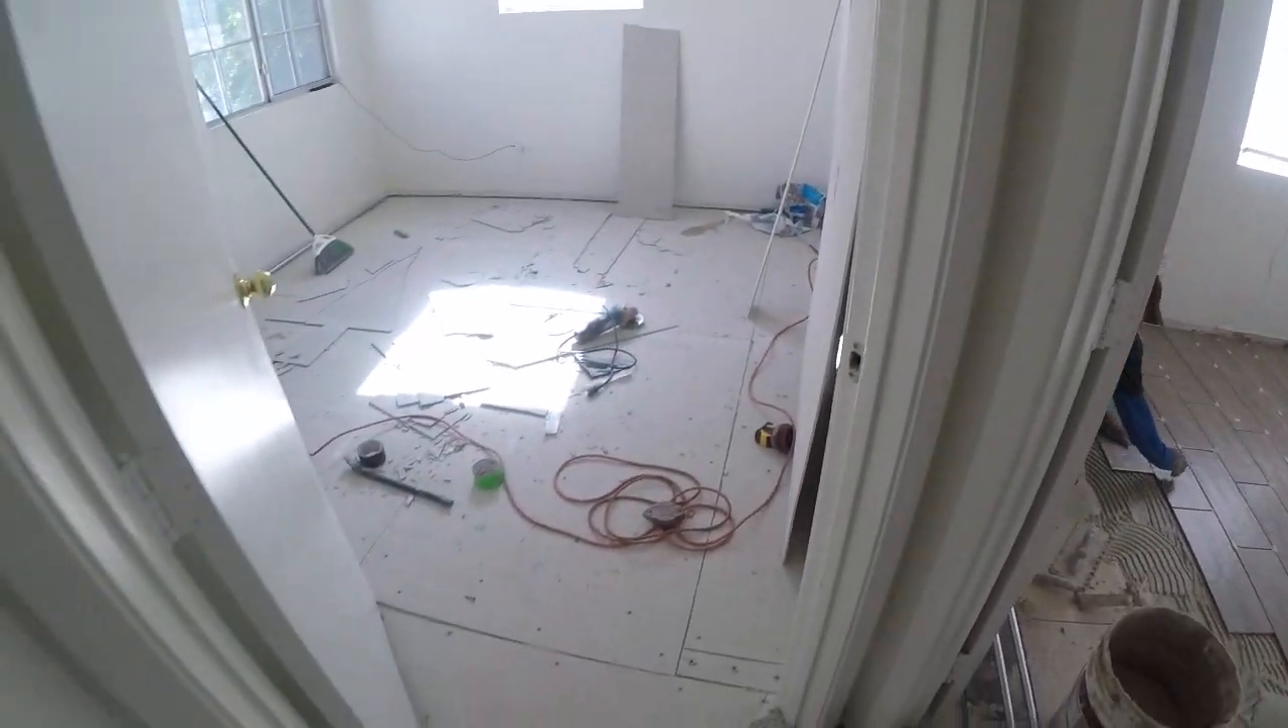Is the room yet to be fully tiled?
Yes.